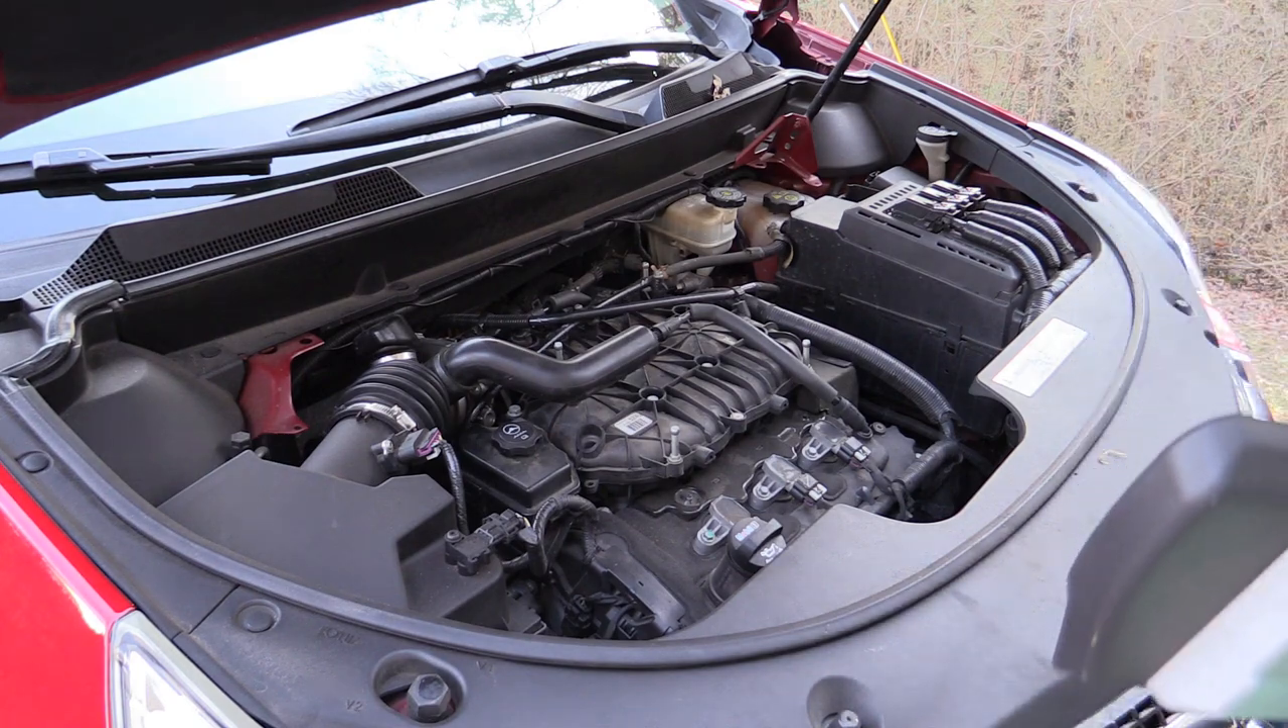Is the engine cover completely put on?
No.